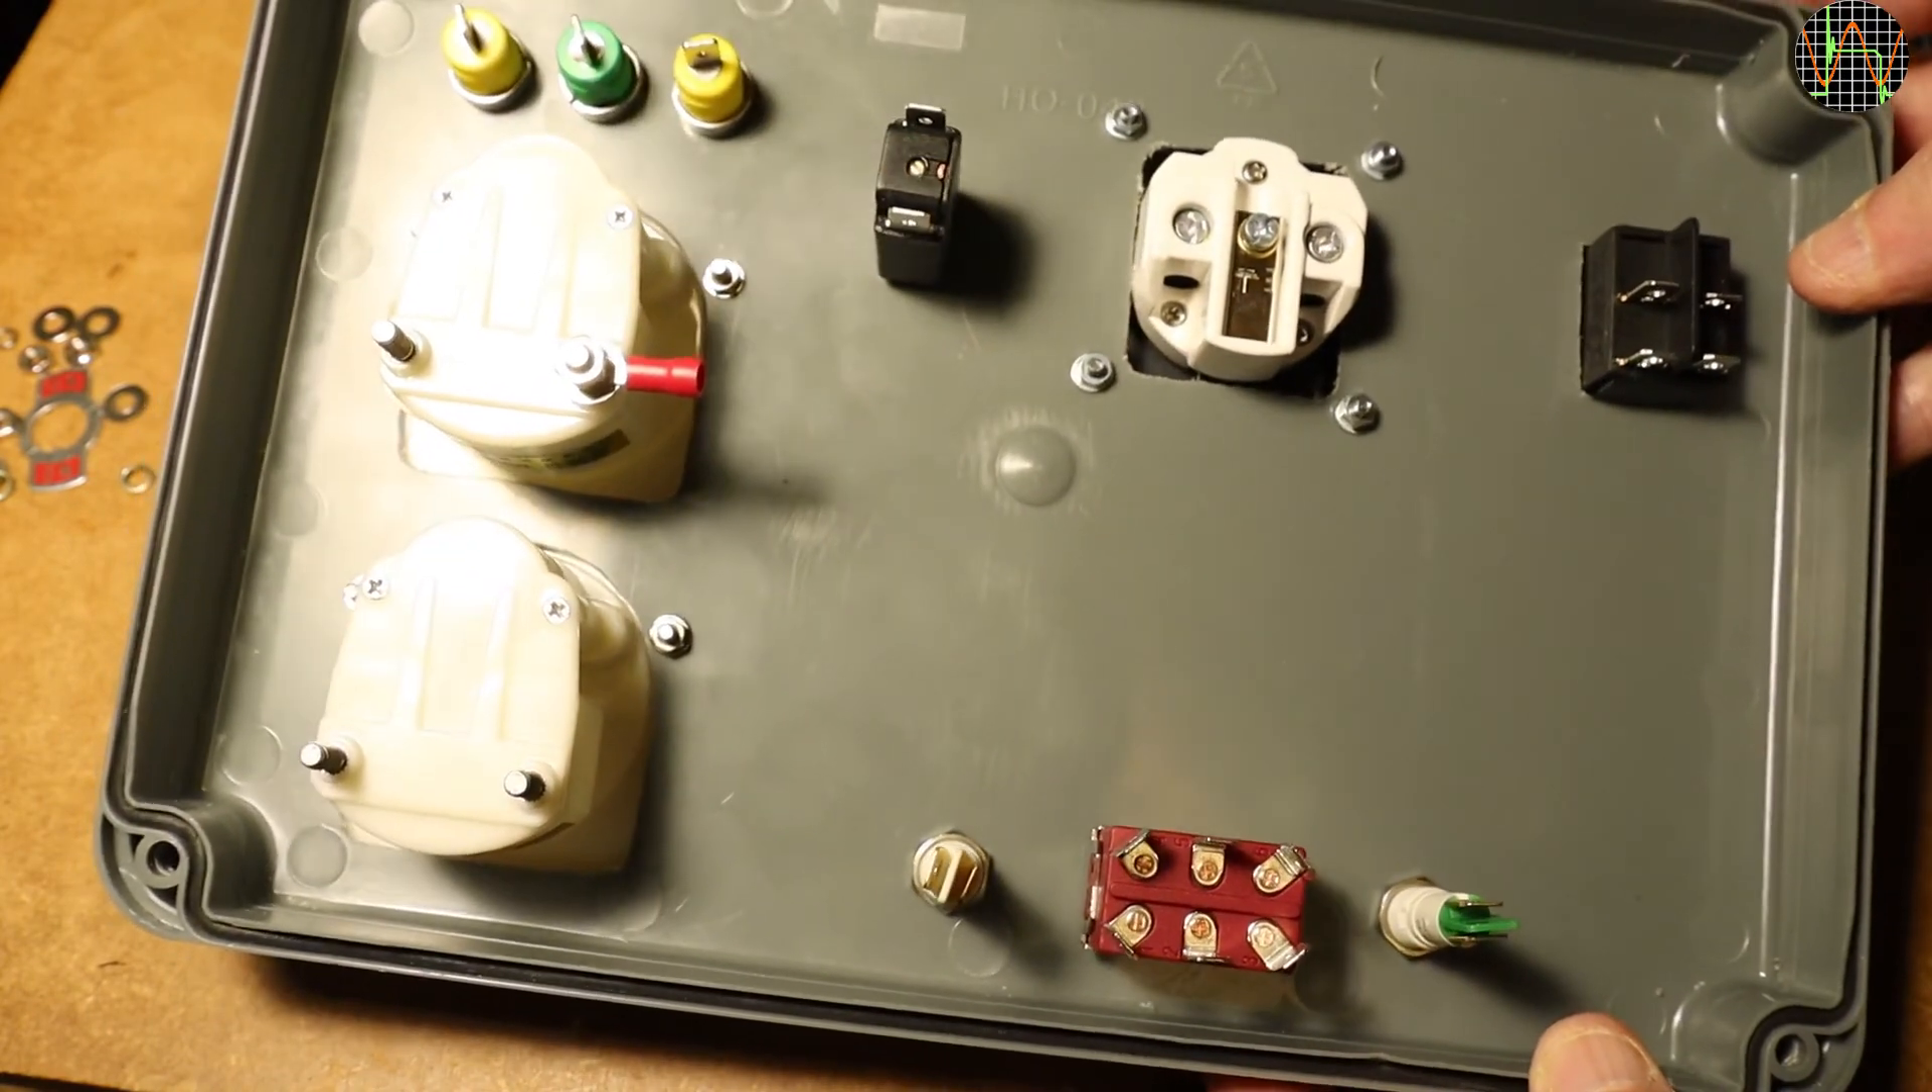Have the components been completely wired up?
No.